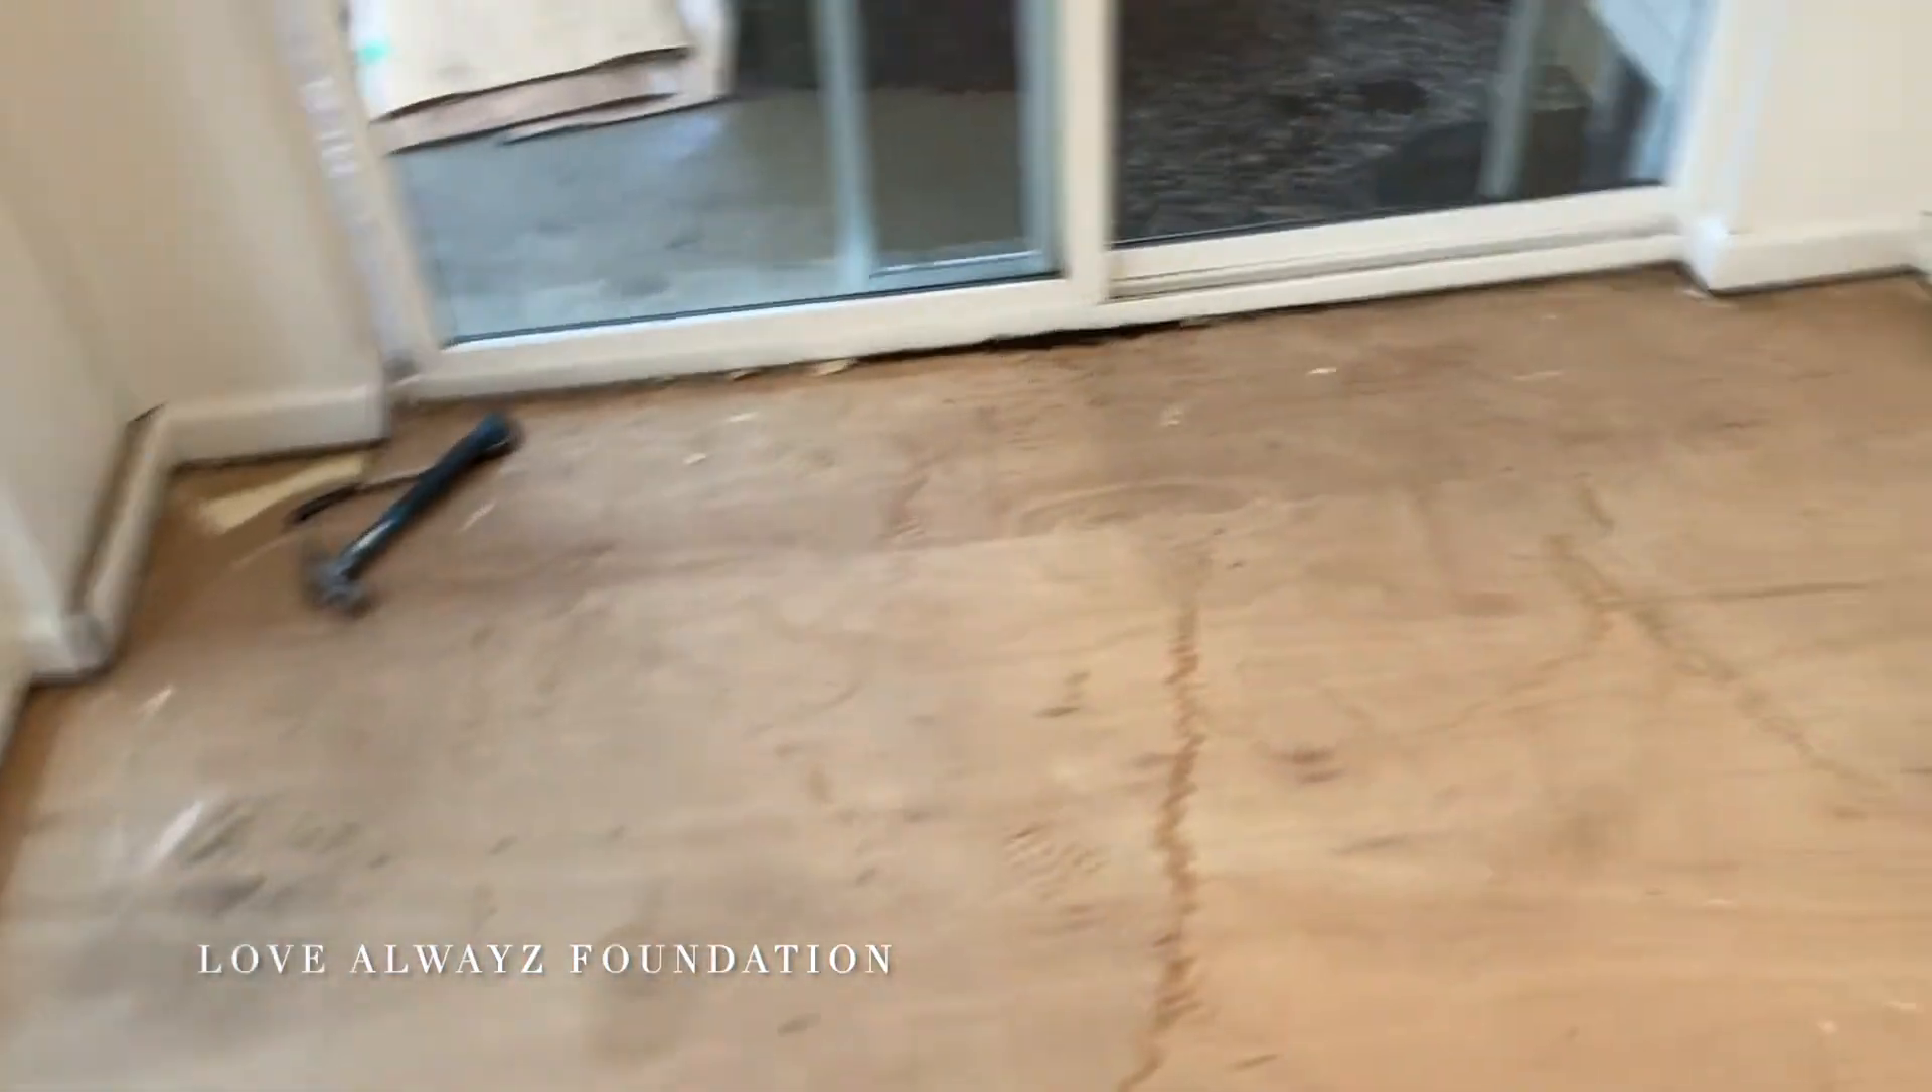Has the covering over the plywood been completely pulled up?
Yes.